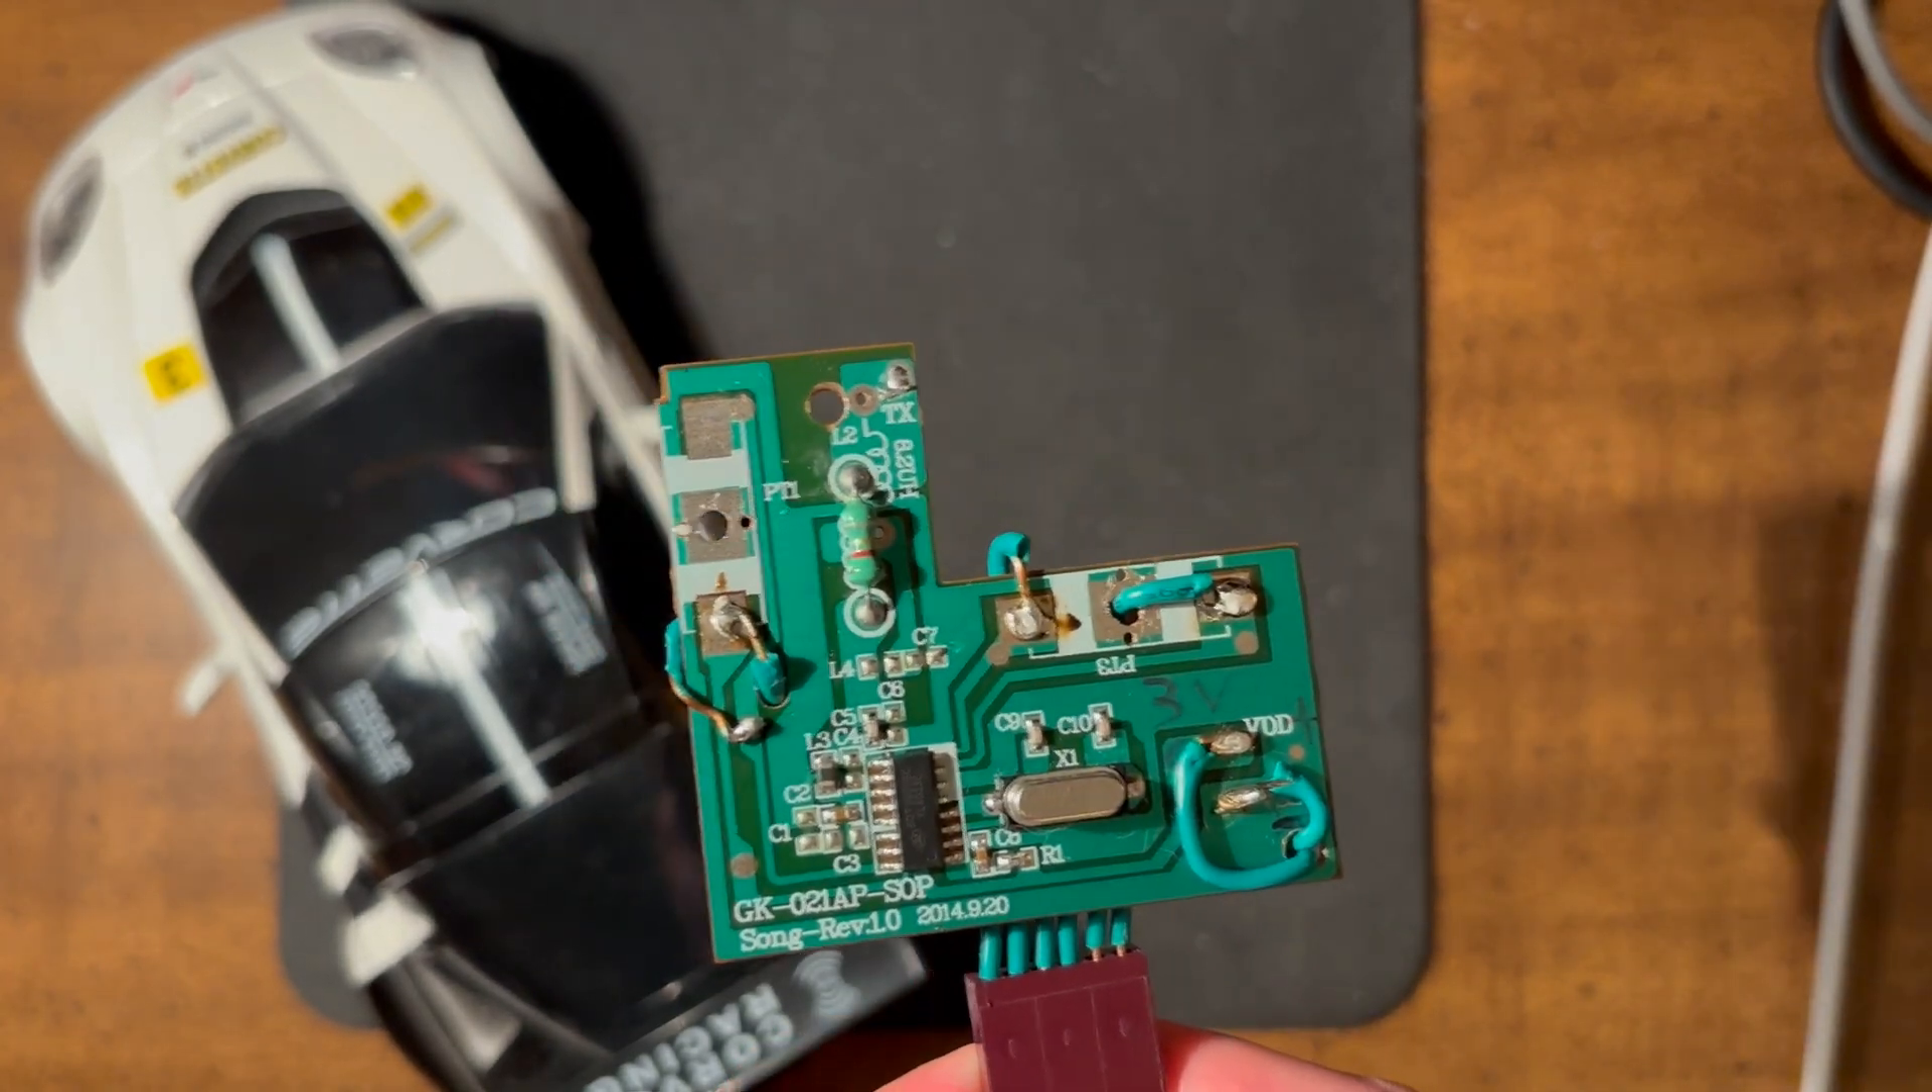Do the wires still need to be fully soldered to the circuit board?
No.